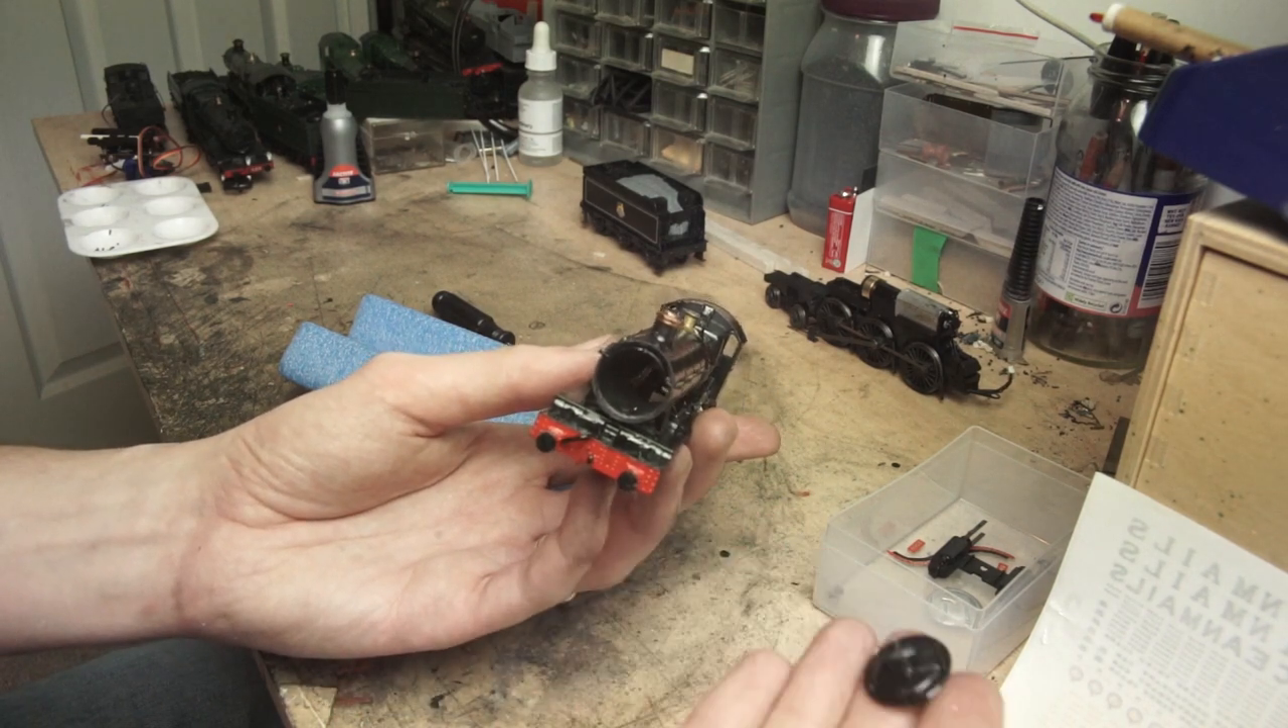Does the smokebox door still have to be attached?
Yes.